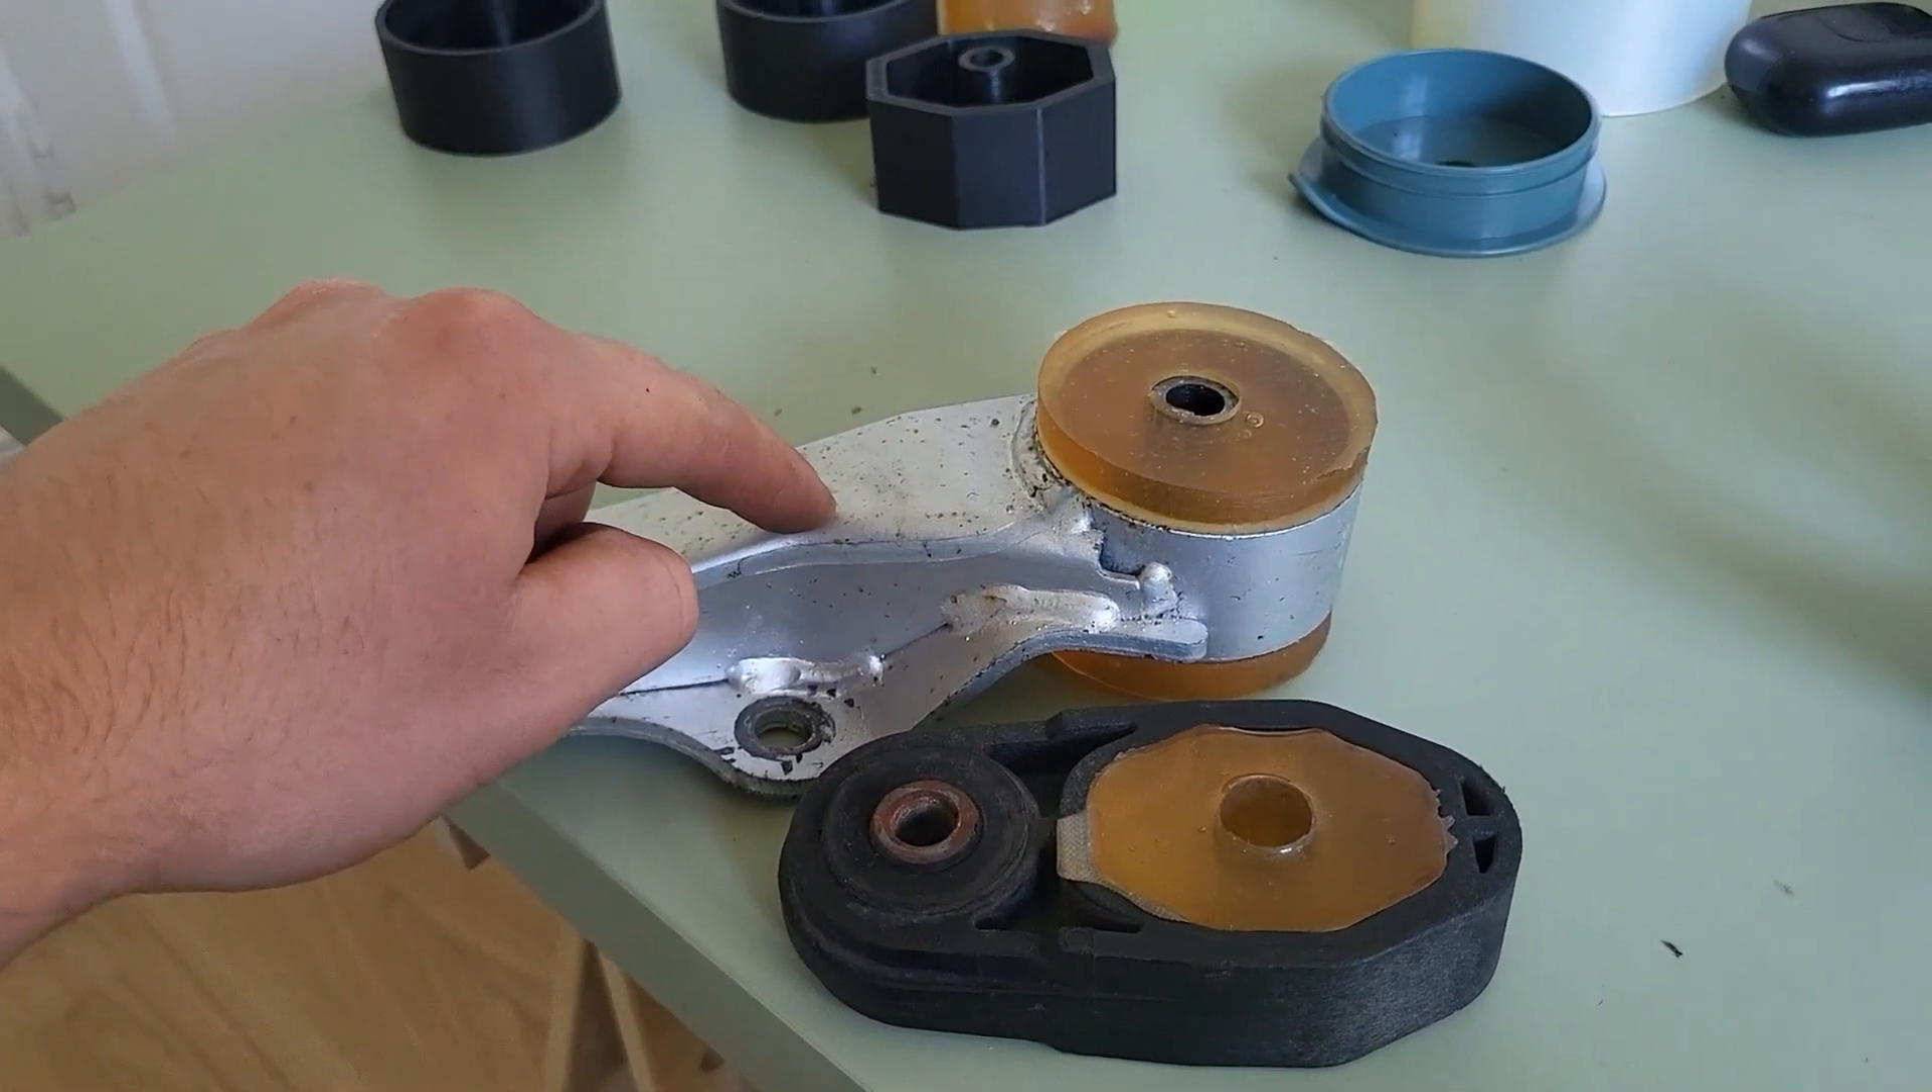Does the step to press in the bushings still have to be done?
No.